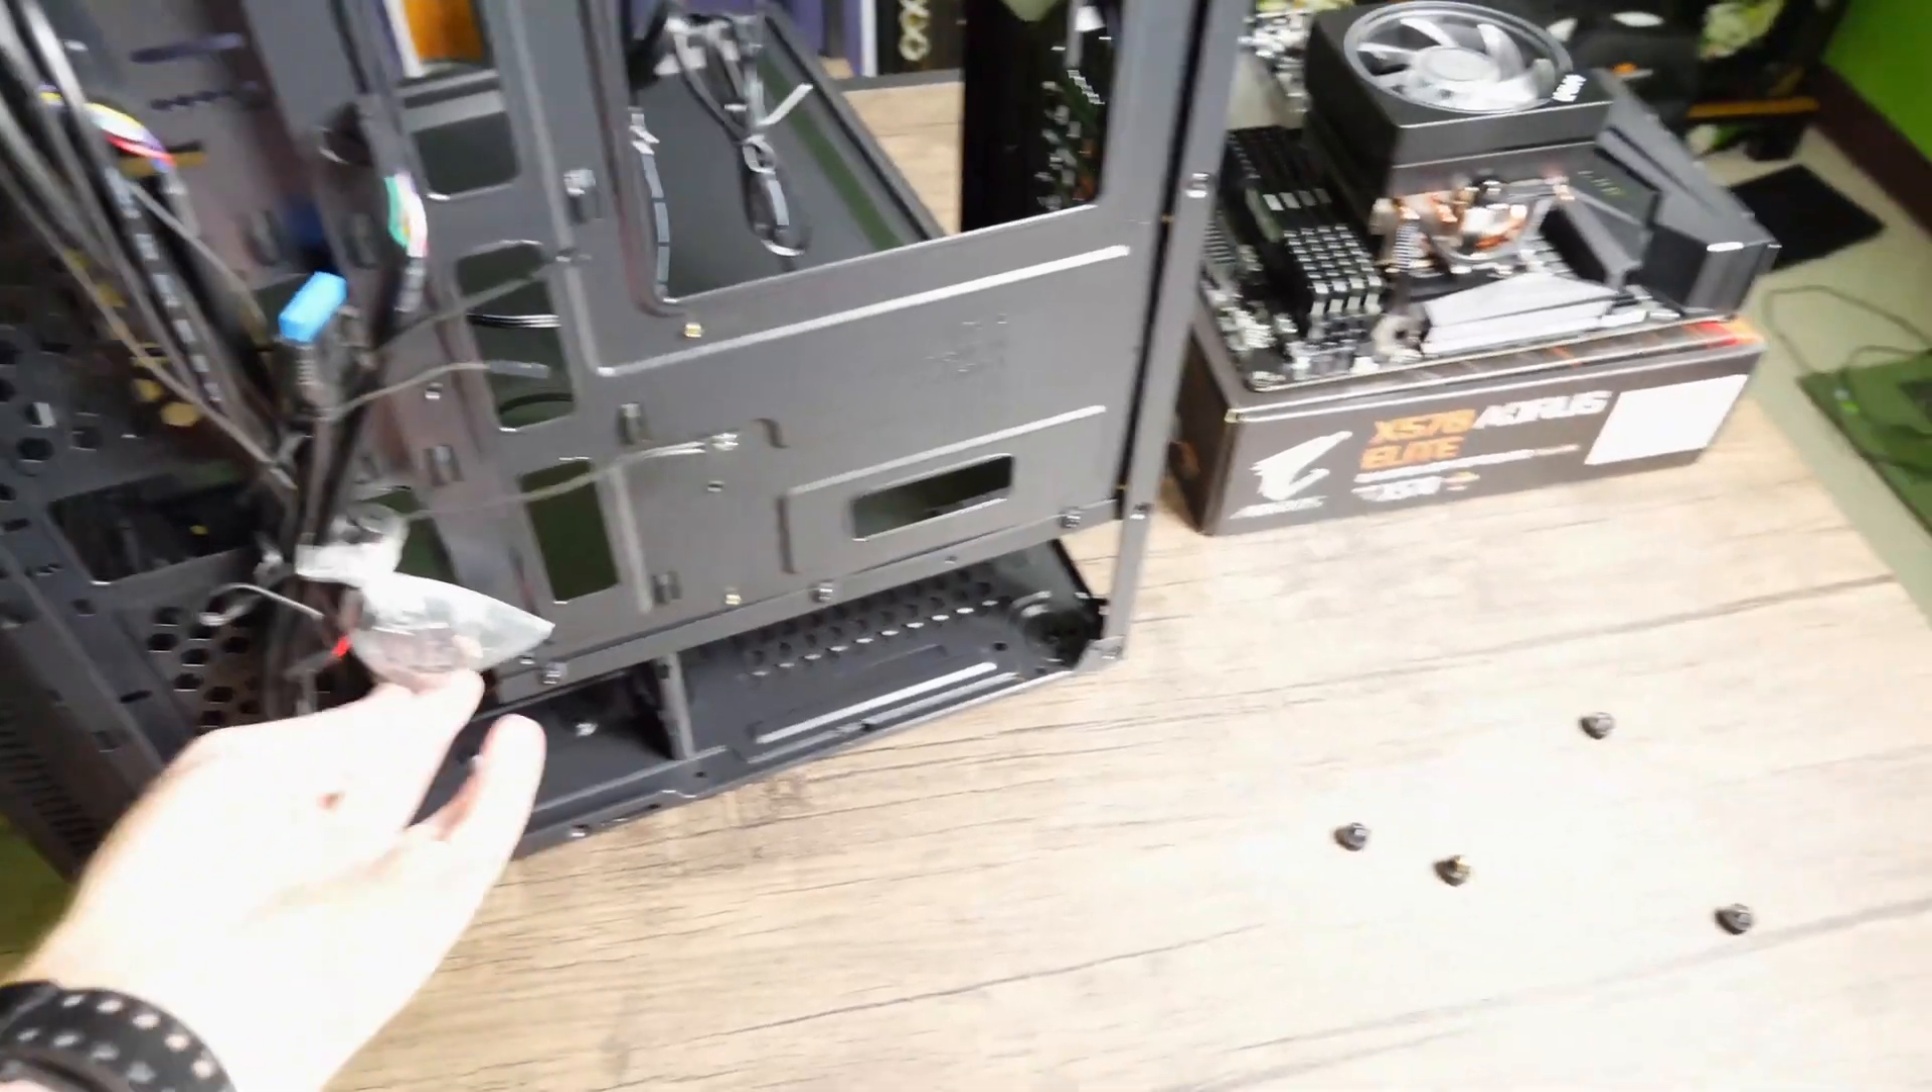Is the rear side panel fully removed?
Yes.